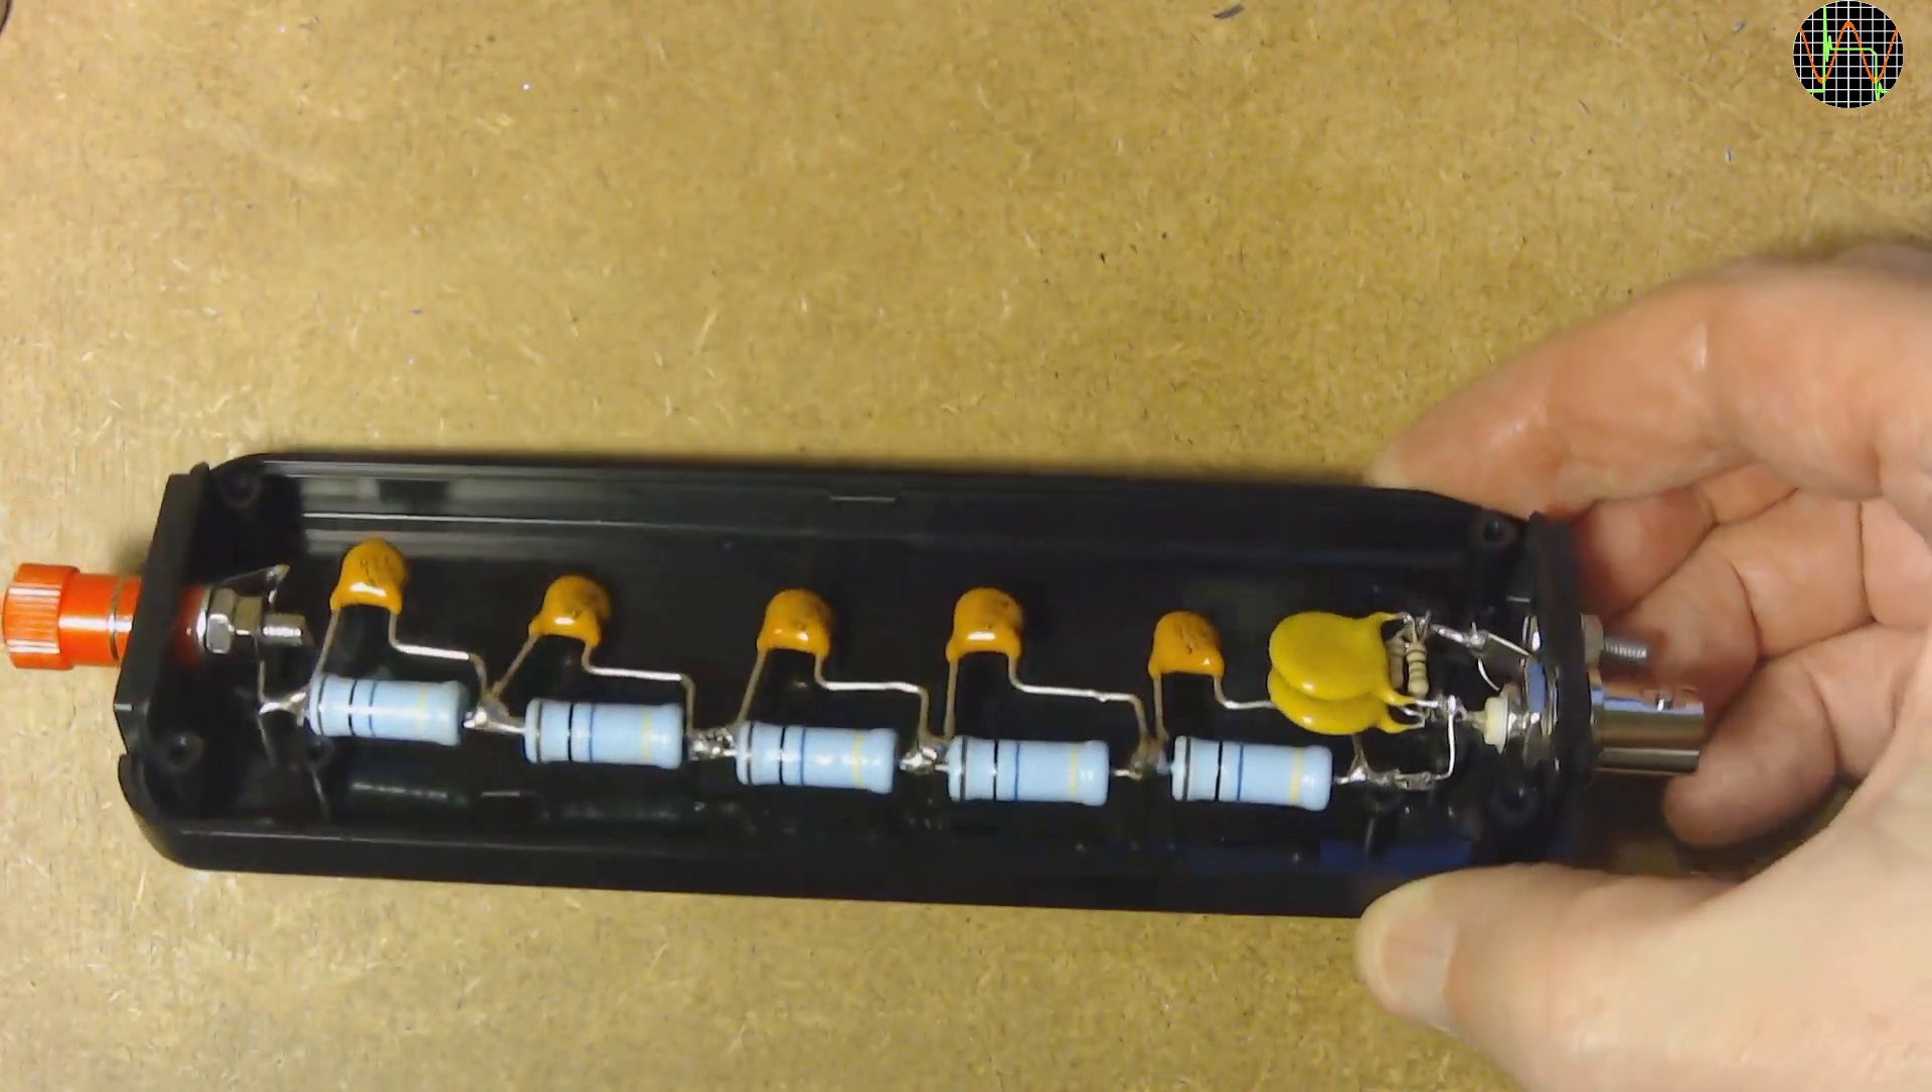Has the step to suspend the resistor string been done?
Yes.